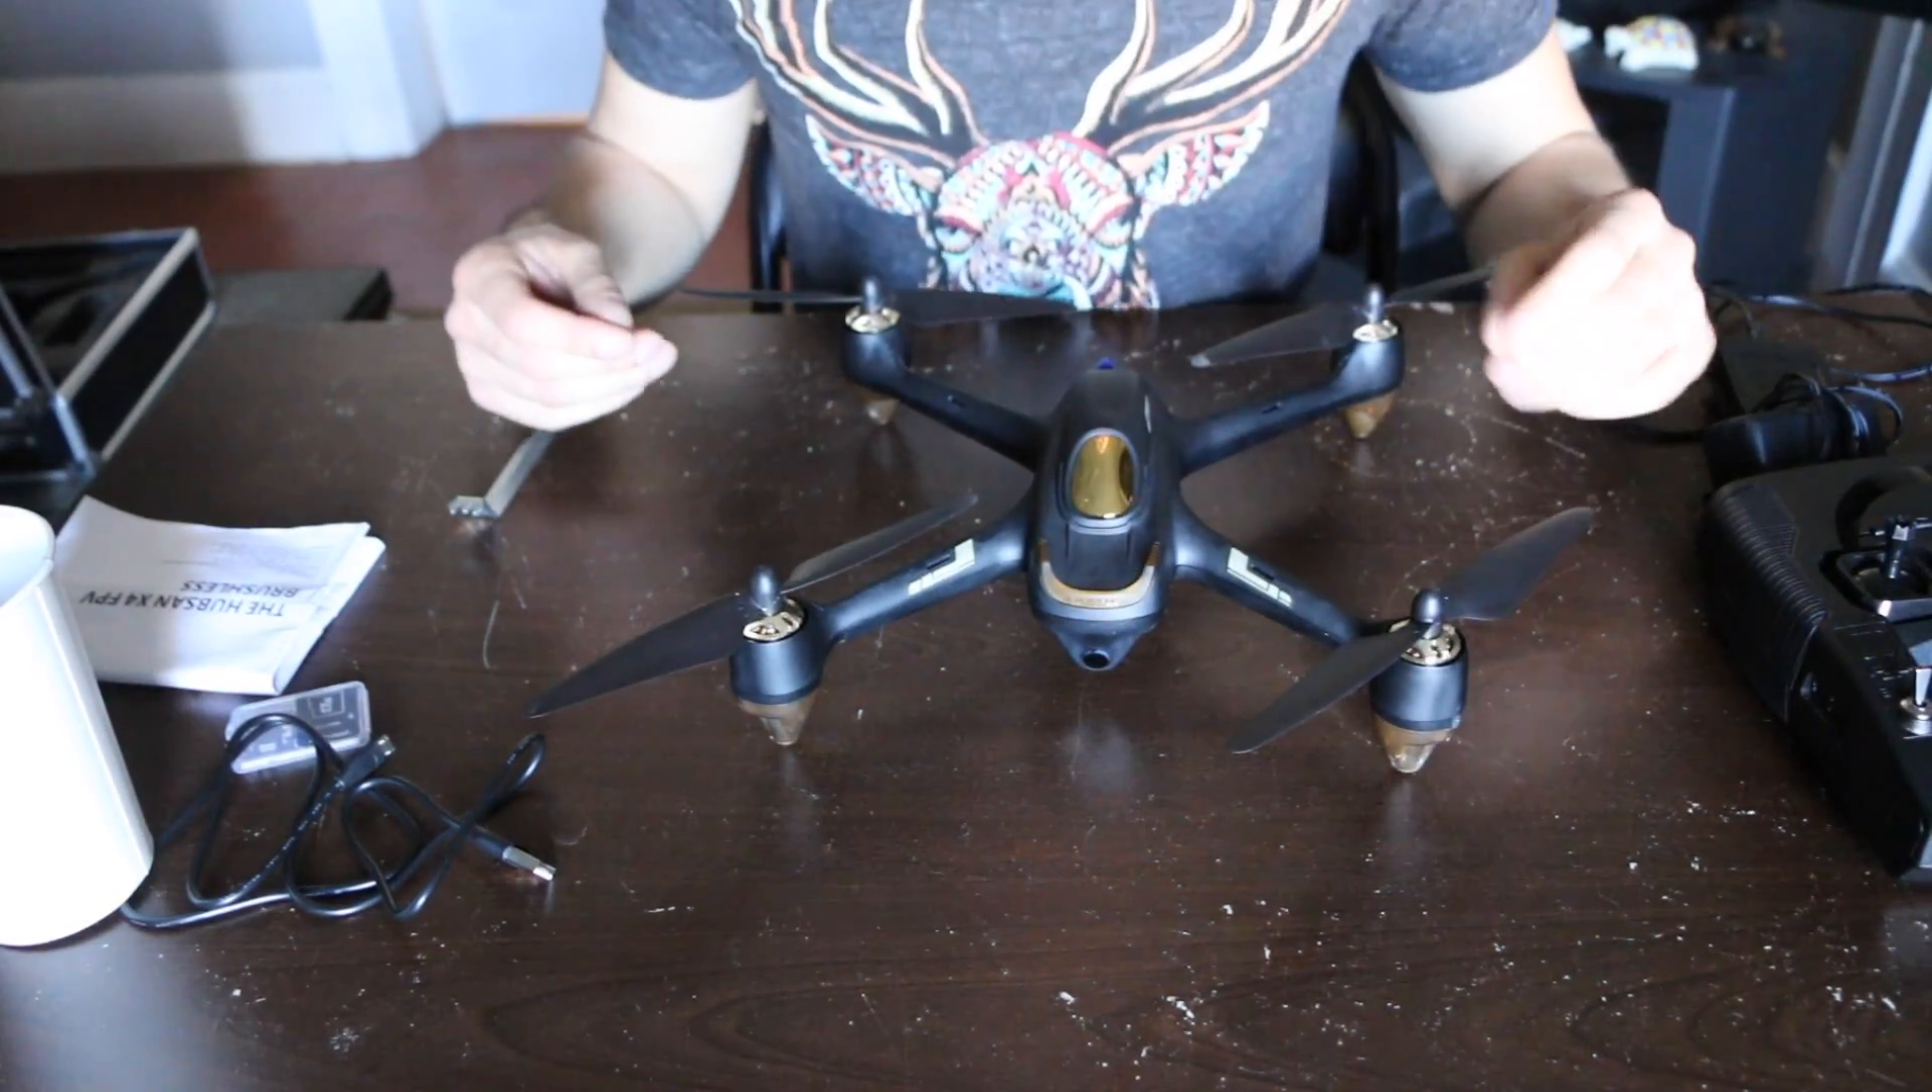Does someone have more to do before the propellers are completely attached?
No.